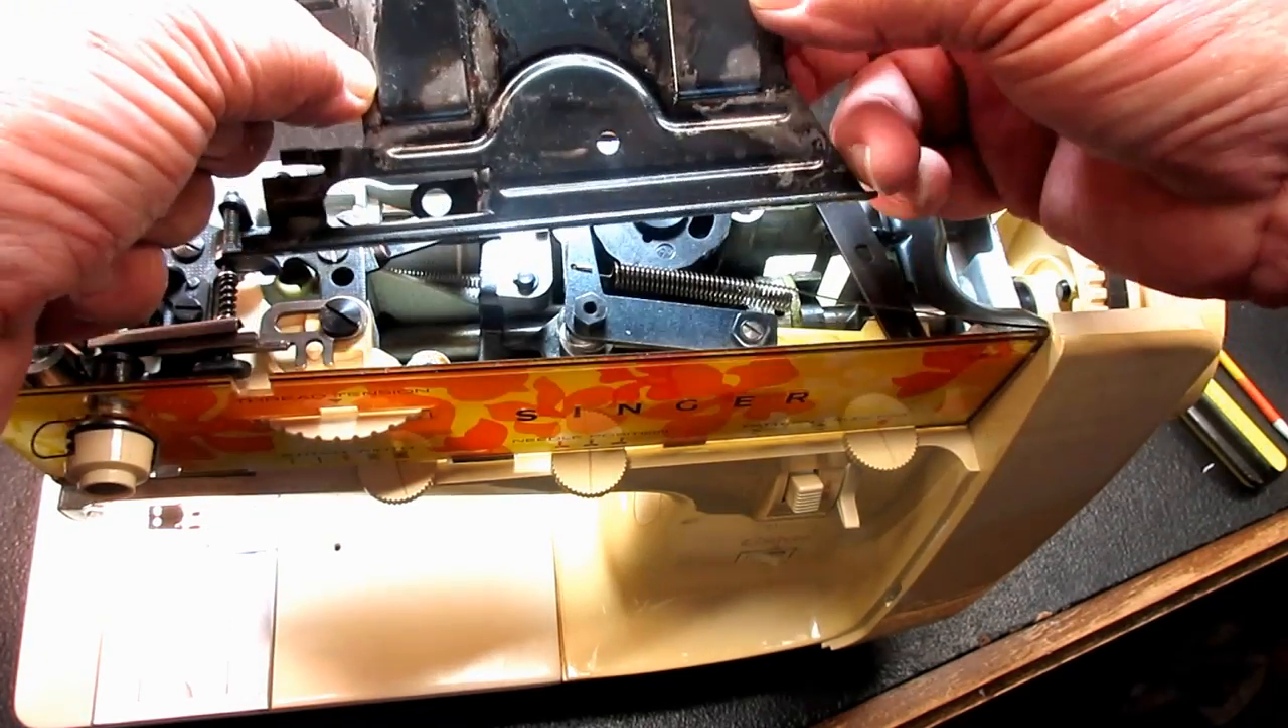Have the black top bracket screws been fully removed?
Yes.